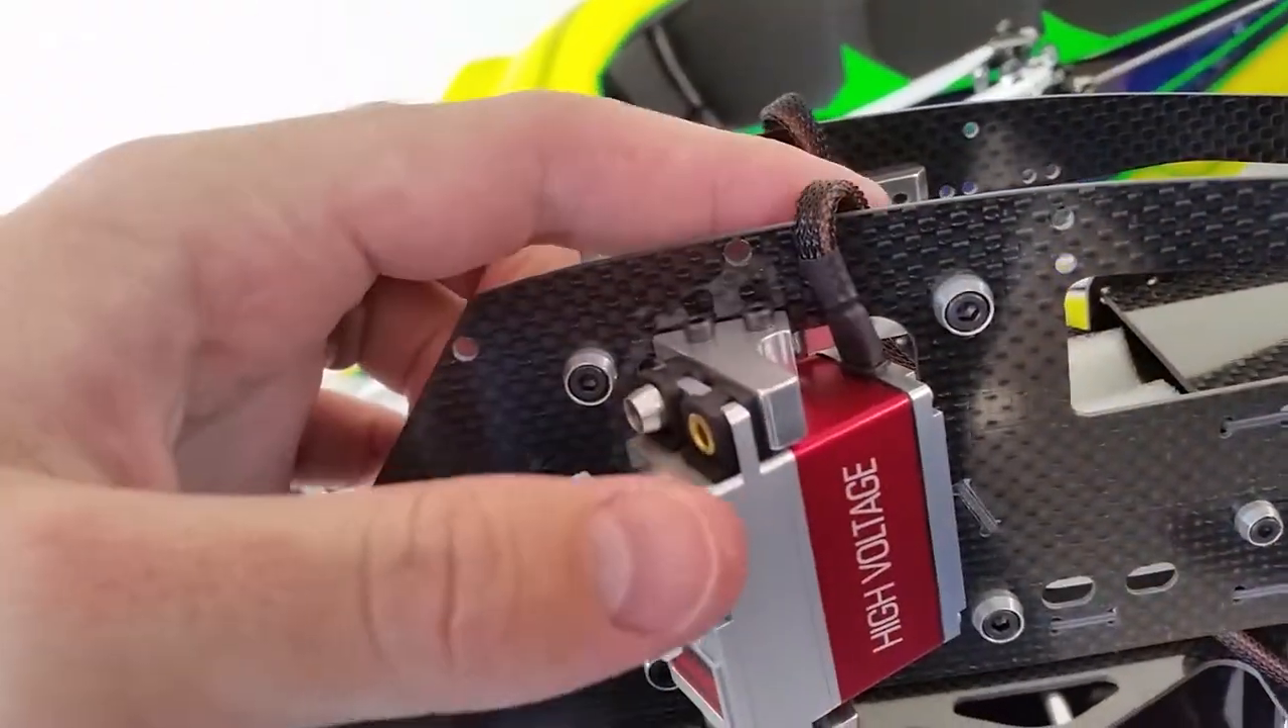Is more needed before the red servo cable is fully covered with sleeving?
No.